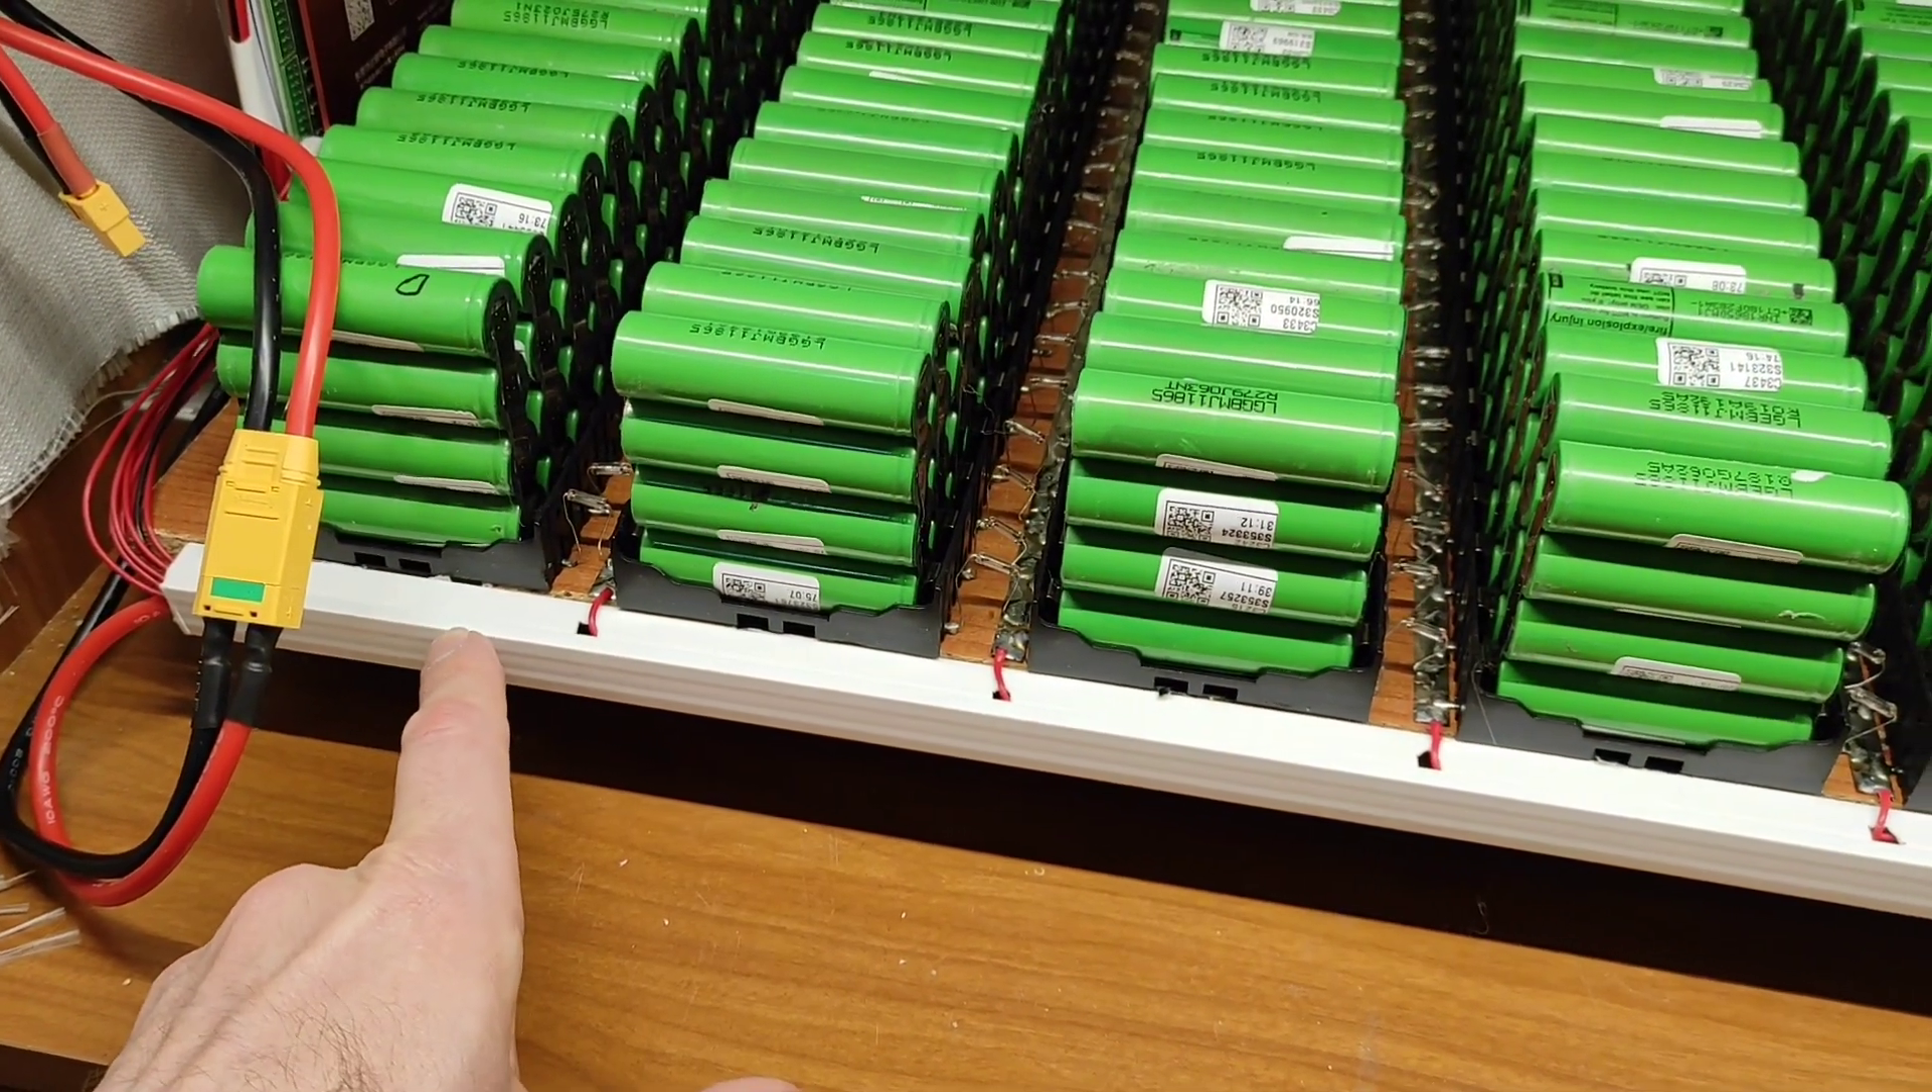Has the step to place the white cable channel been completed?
Yes.